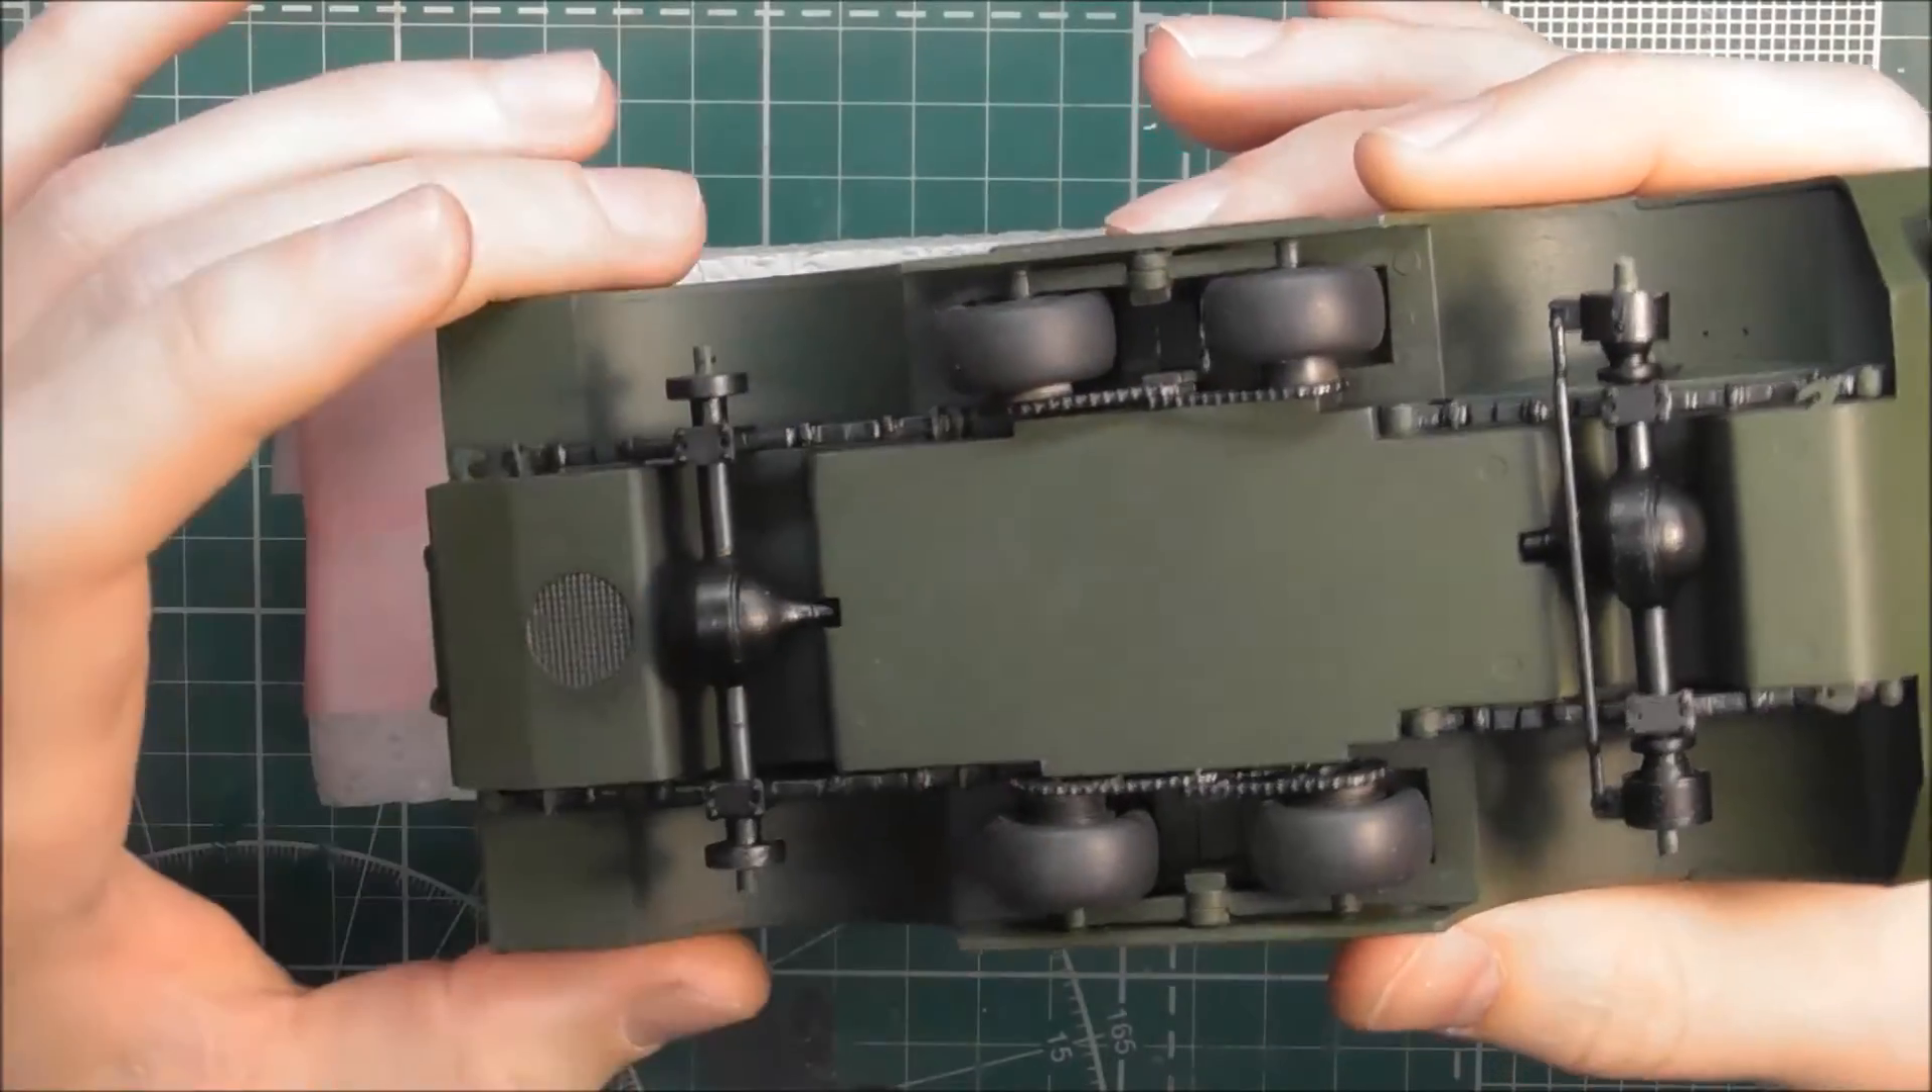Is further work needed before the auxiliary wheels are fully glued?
No.